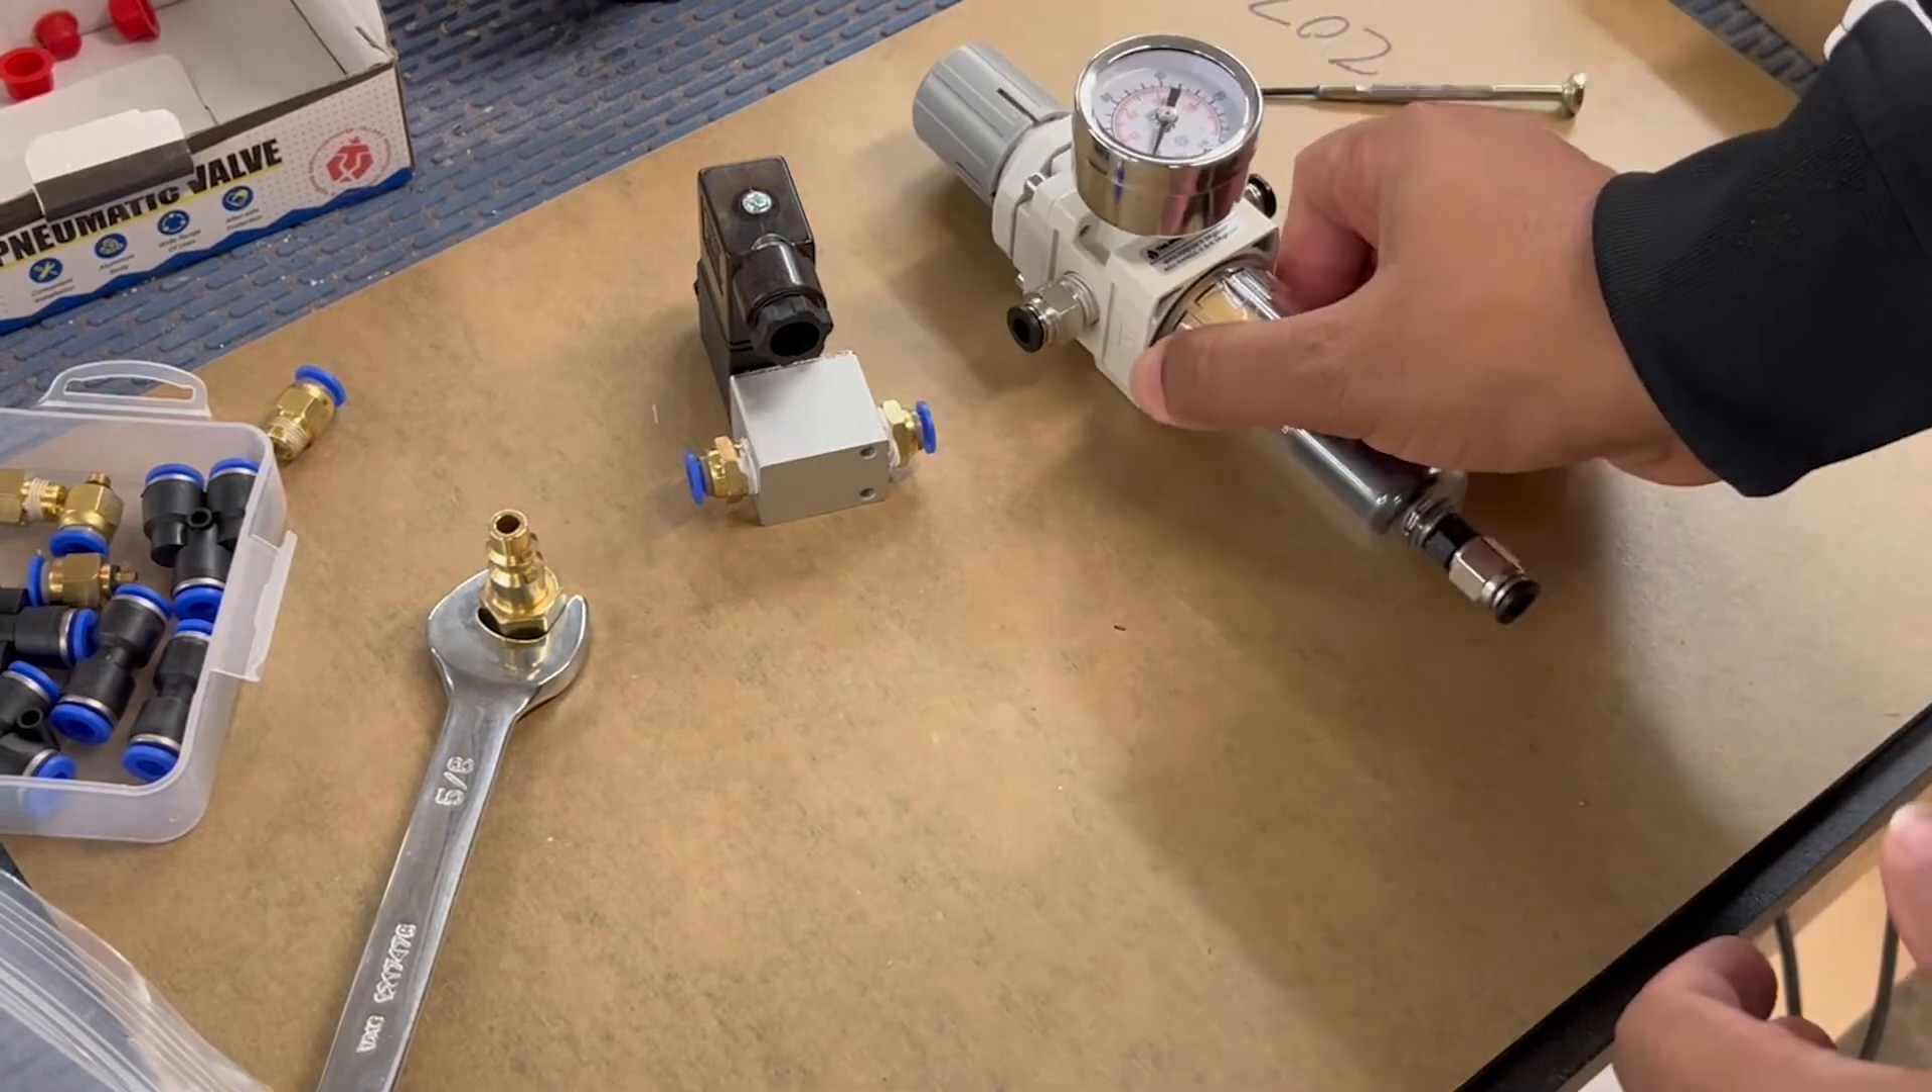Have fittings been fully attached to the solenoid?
Yes.